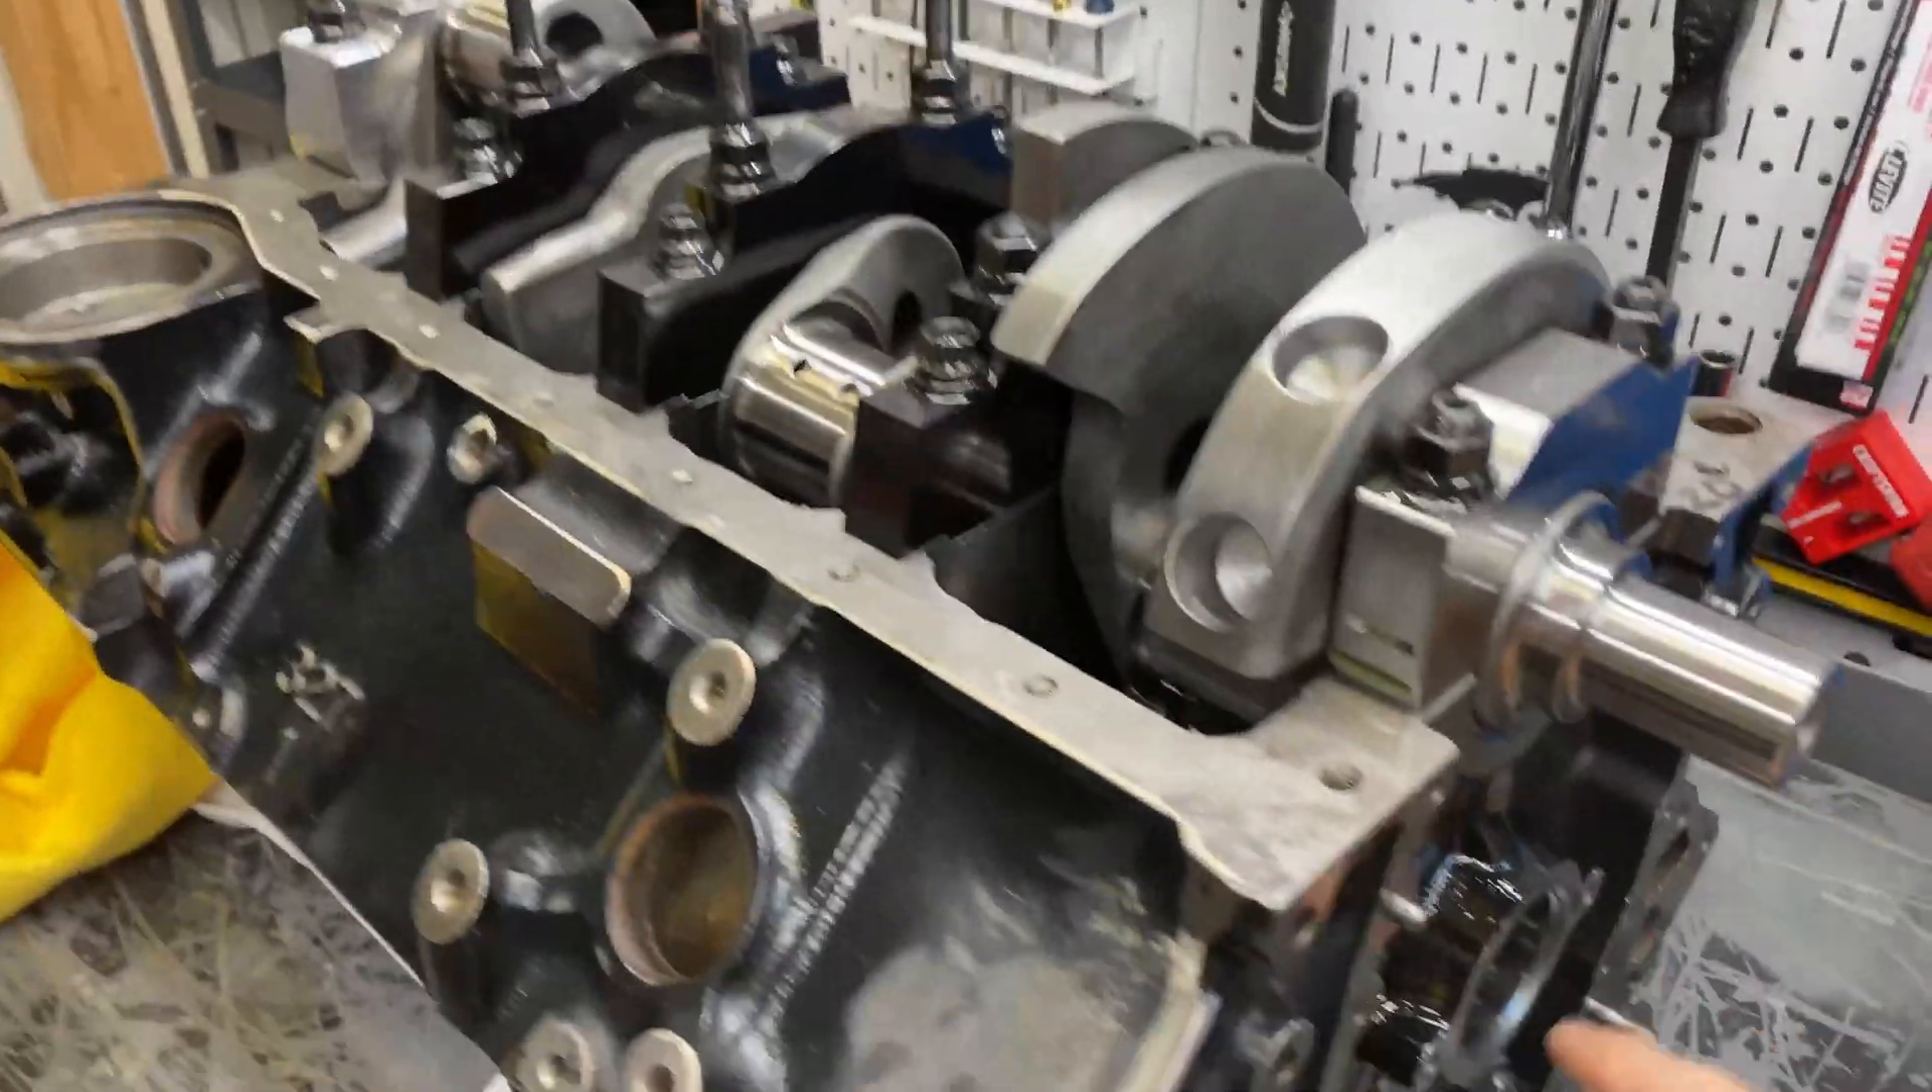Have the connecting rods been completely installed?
No.